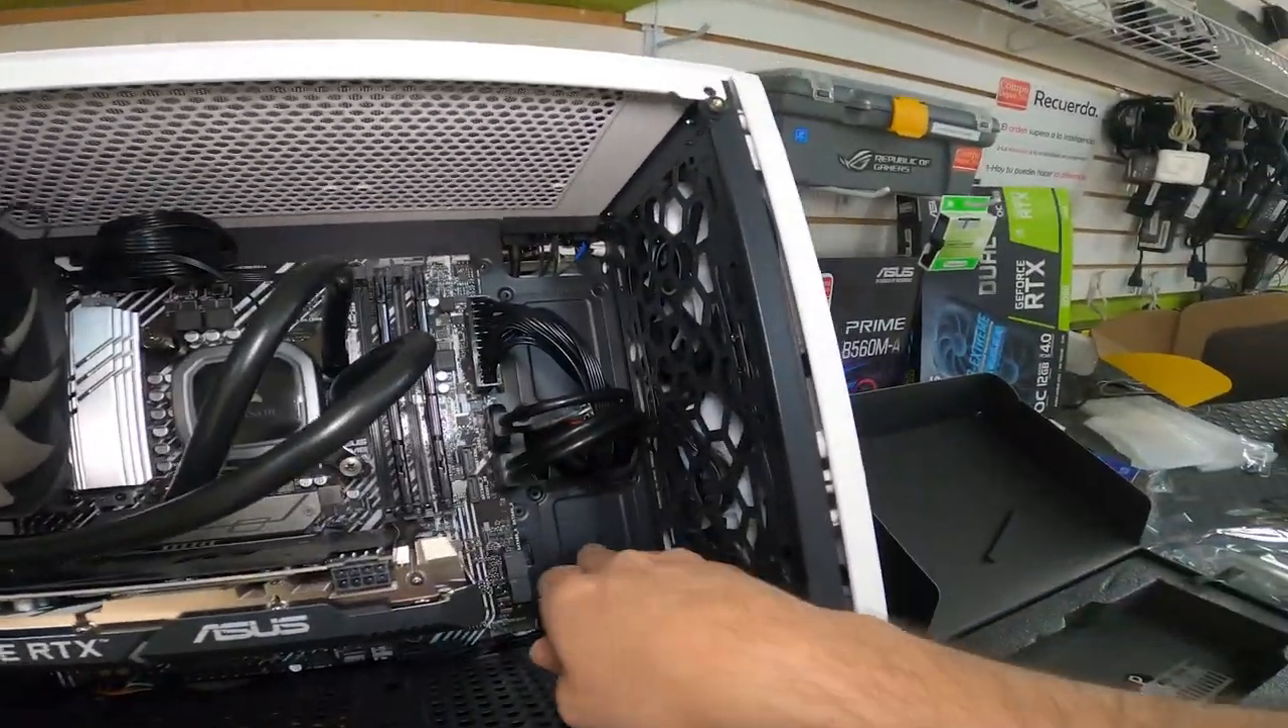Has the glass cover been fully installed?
No.